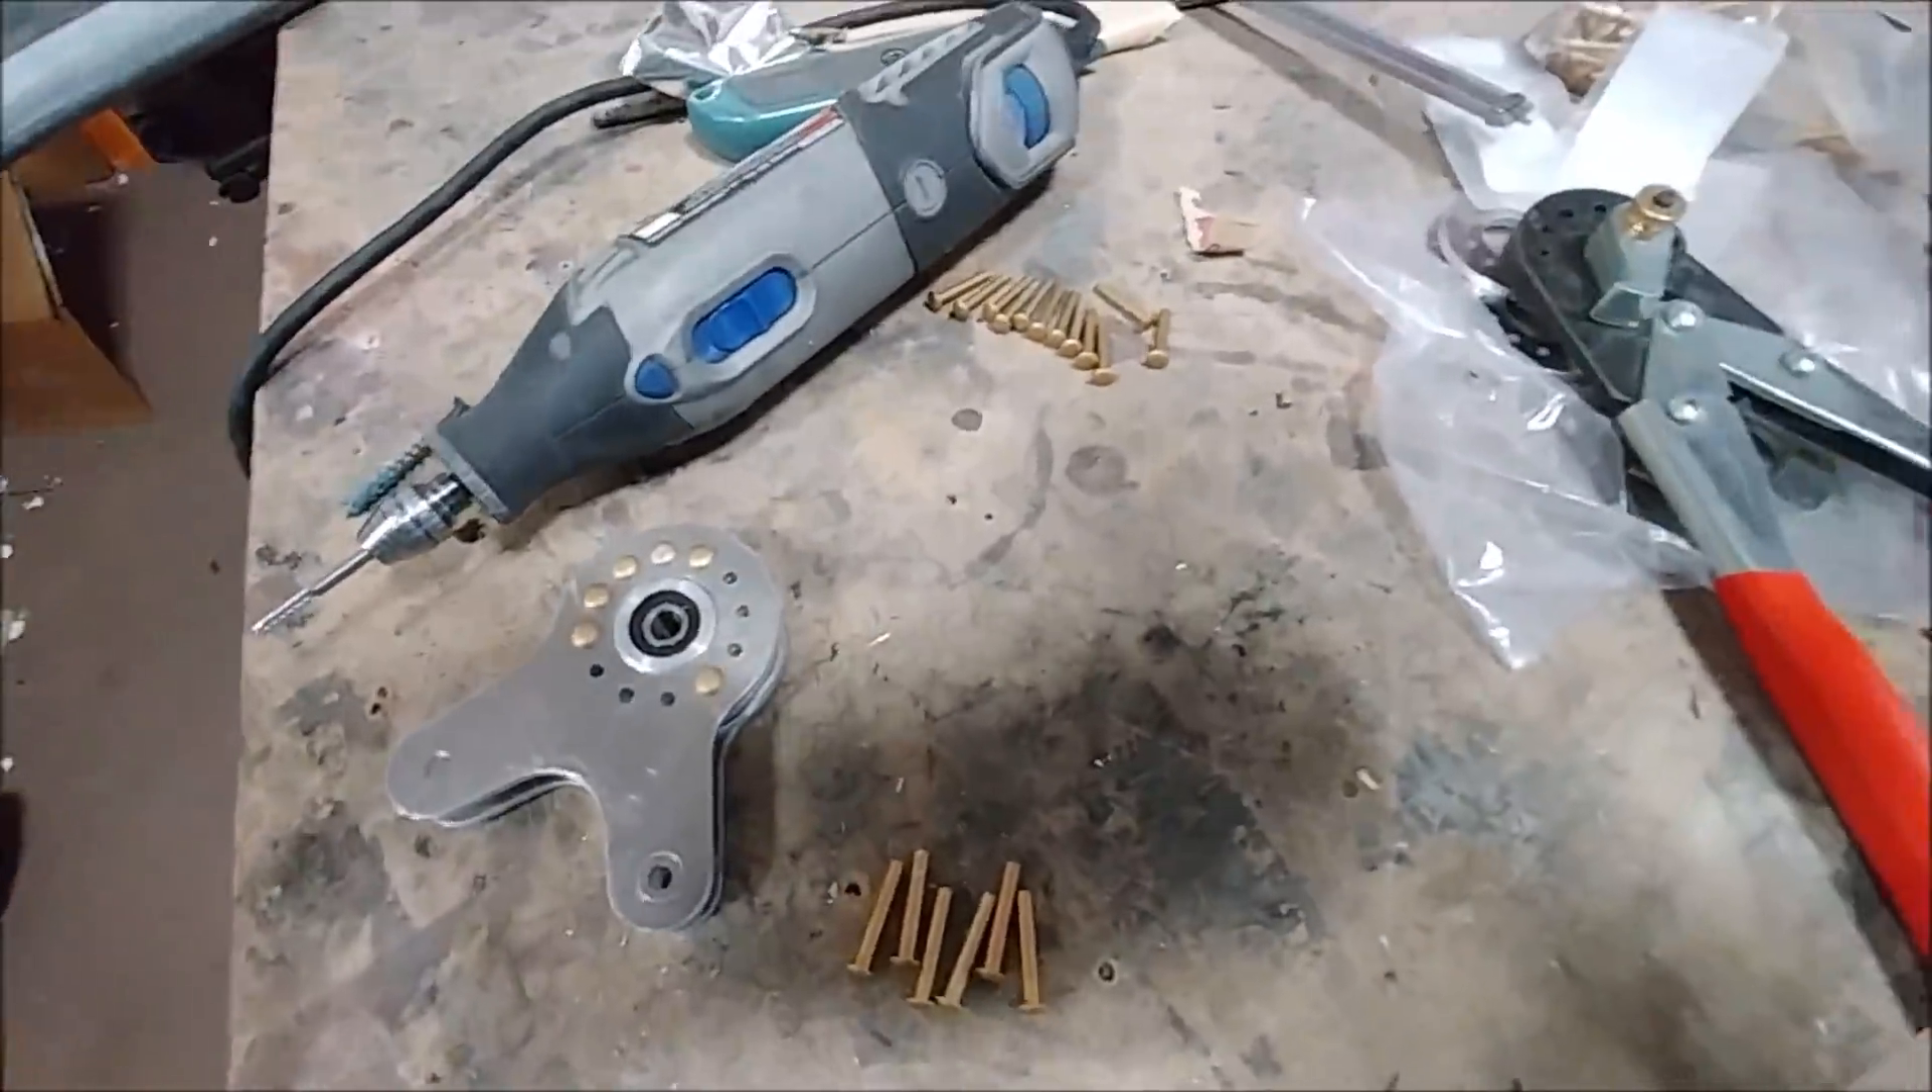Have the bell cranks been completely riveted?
No.